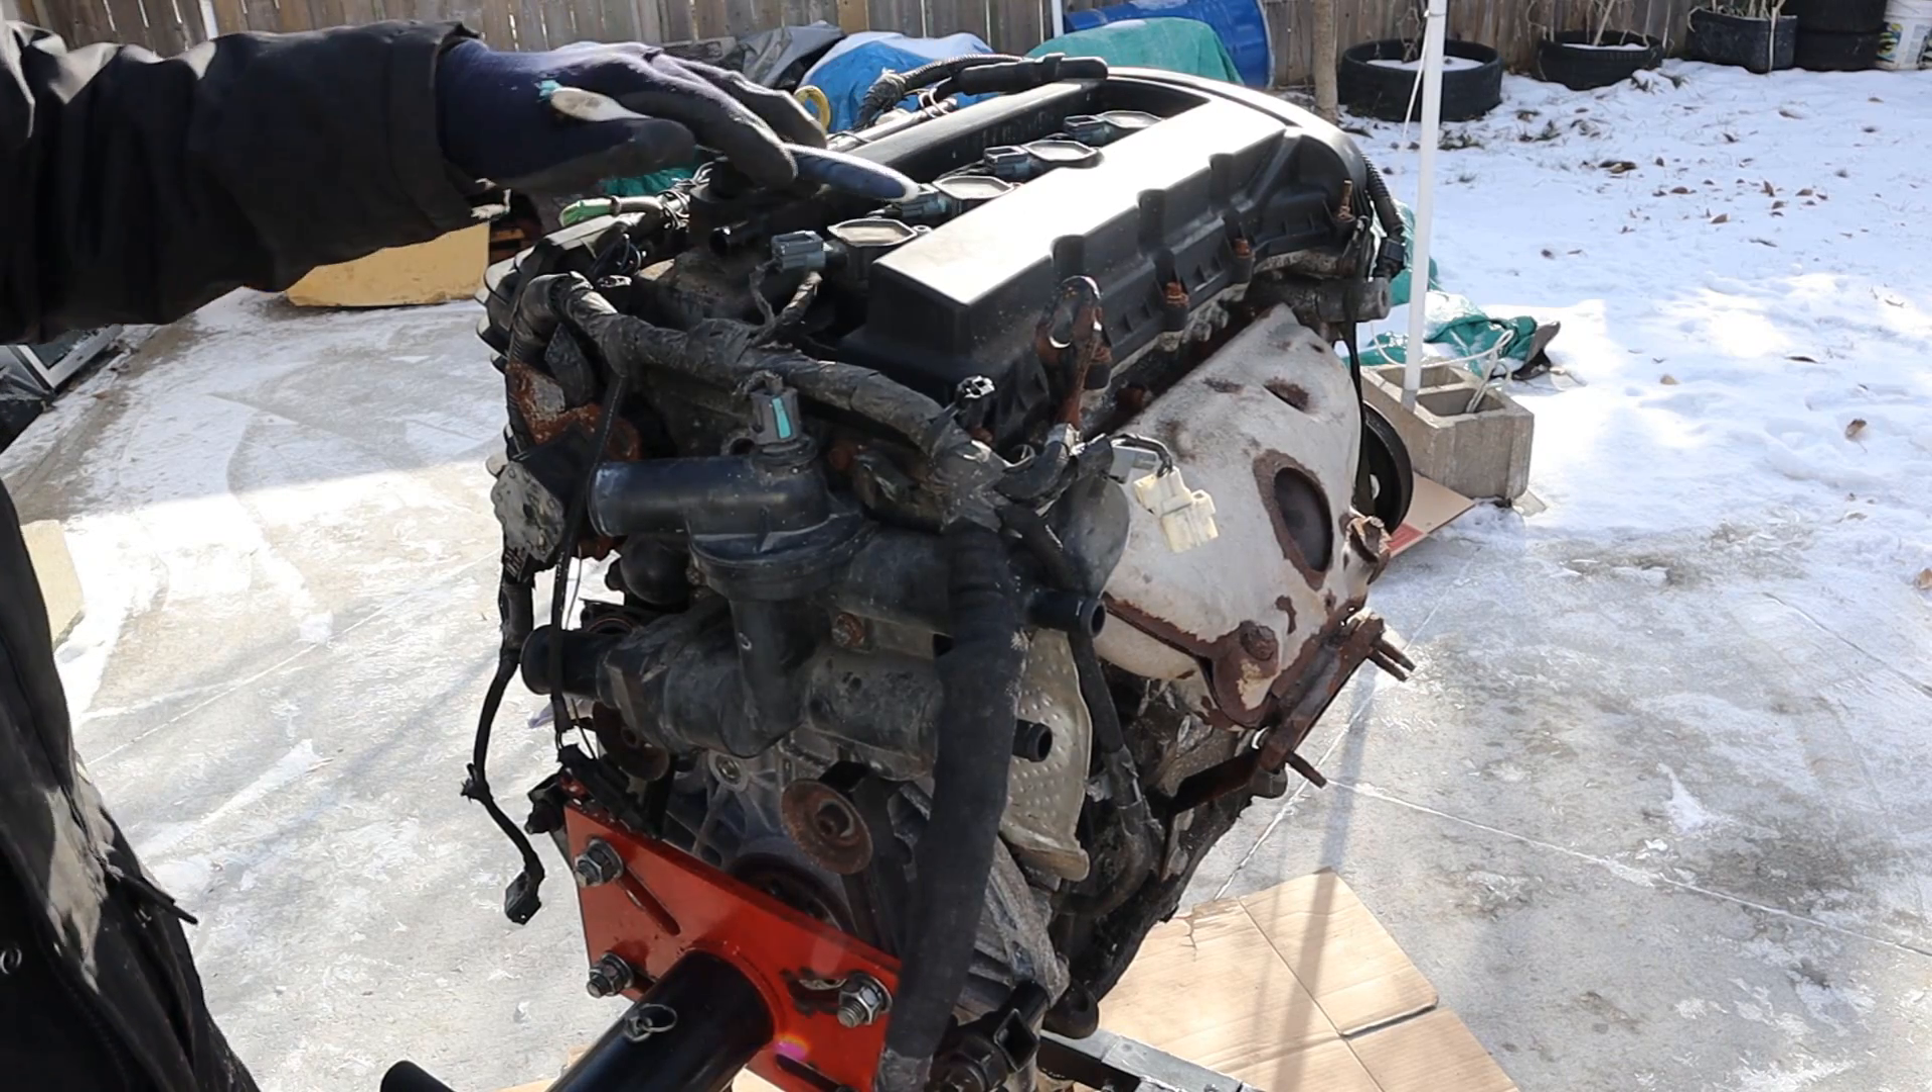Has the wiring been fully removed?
No.